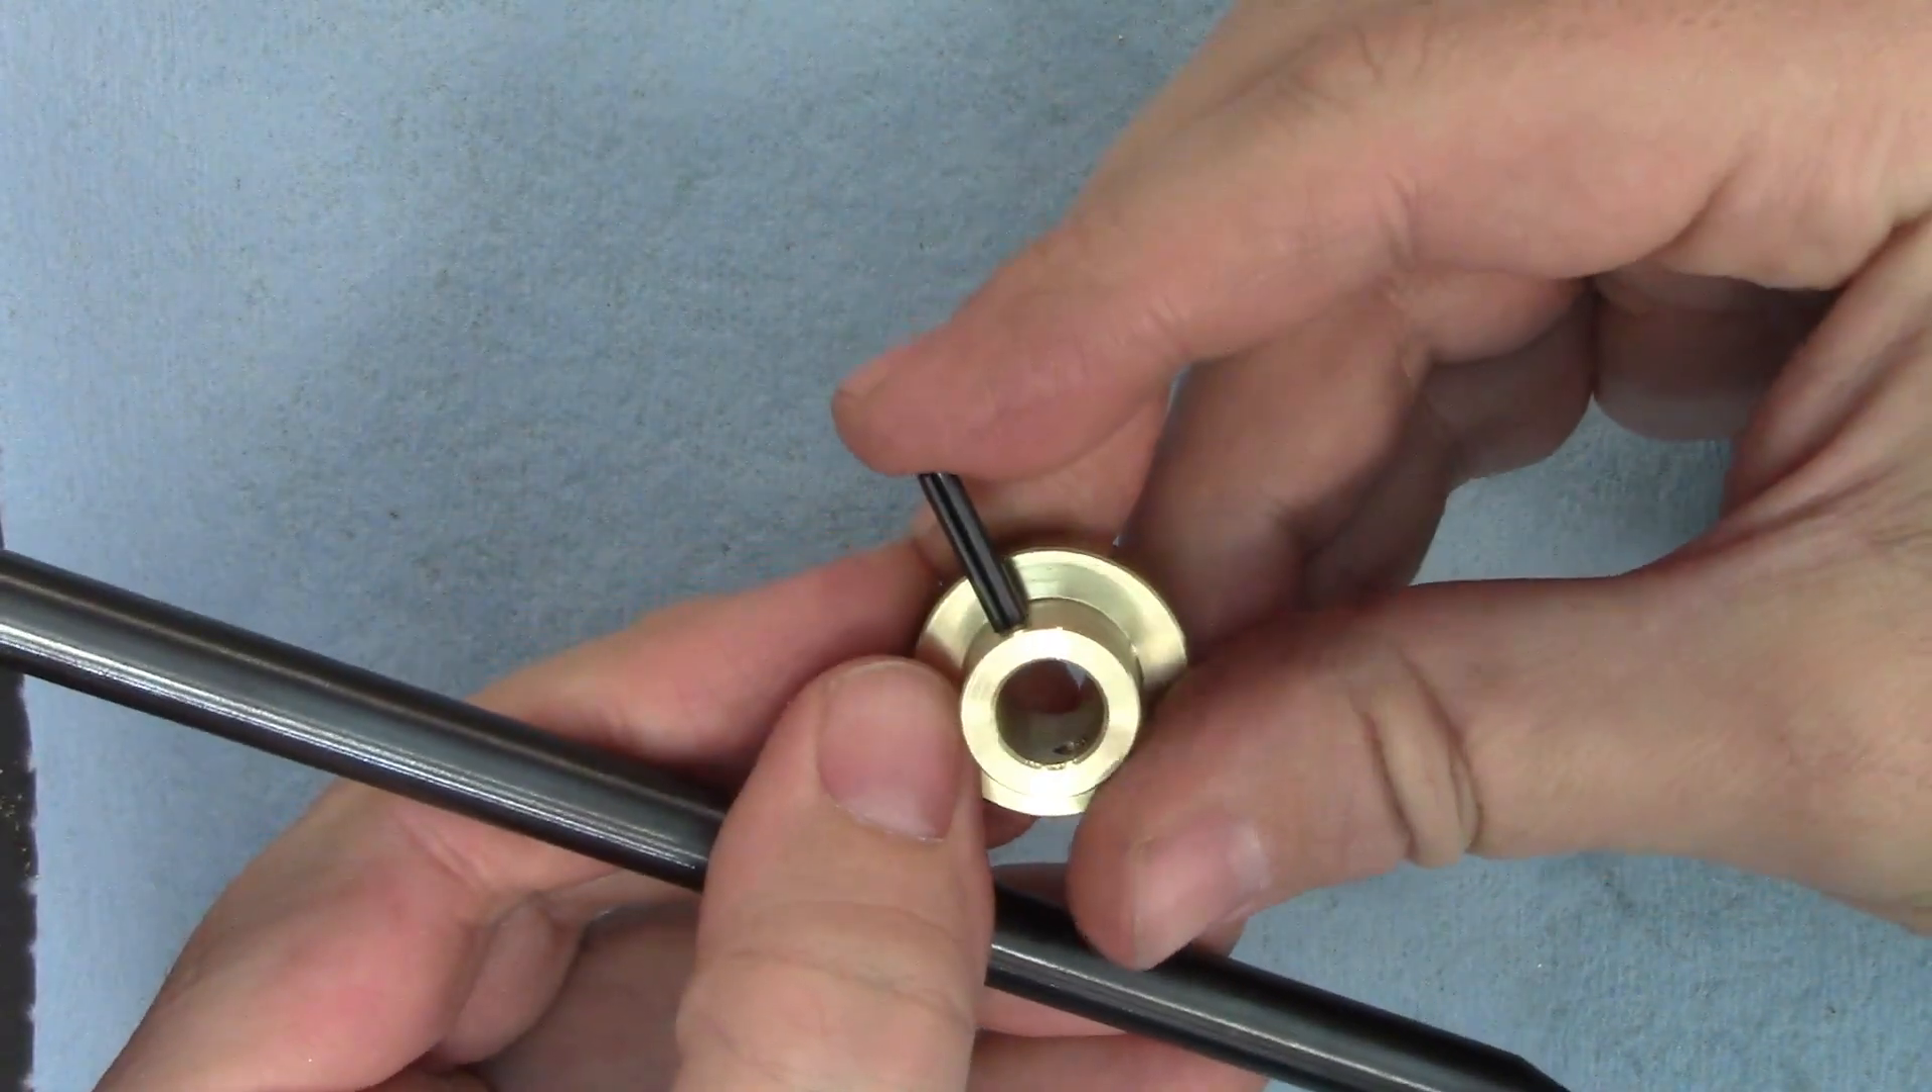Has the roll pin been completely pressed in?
No.